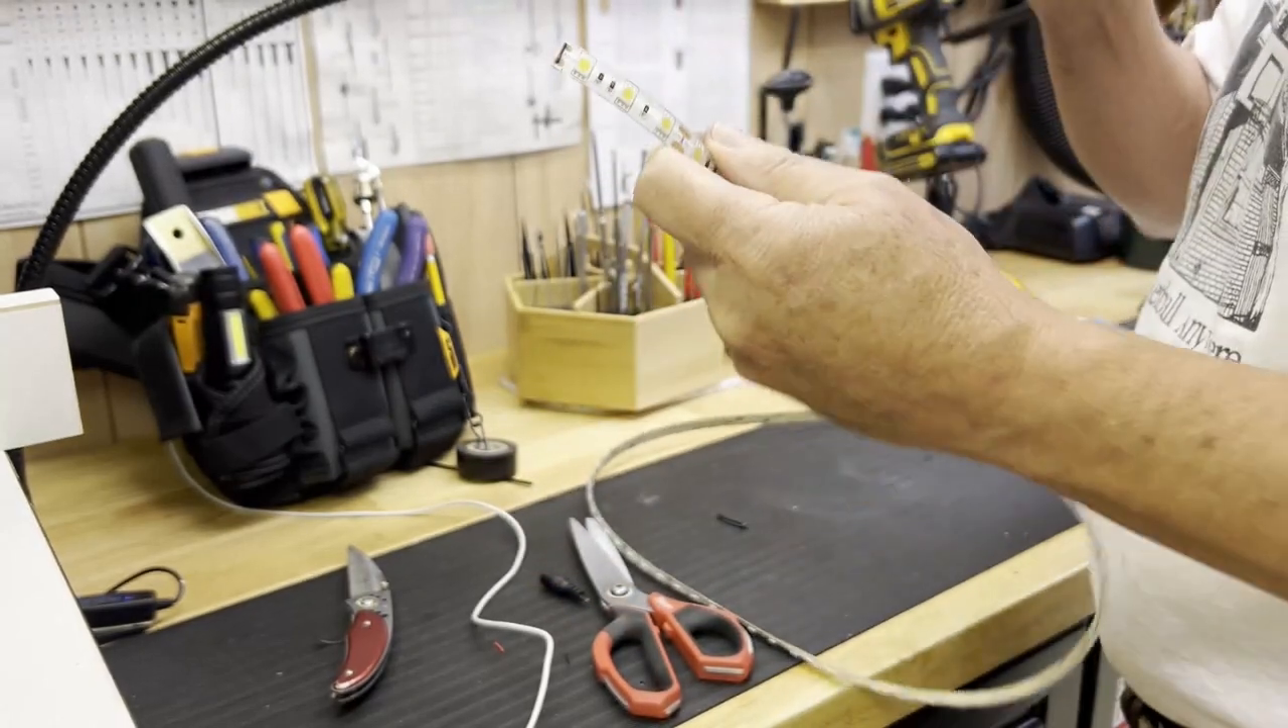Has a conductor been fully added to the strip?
No.